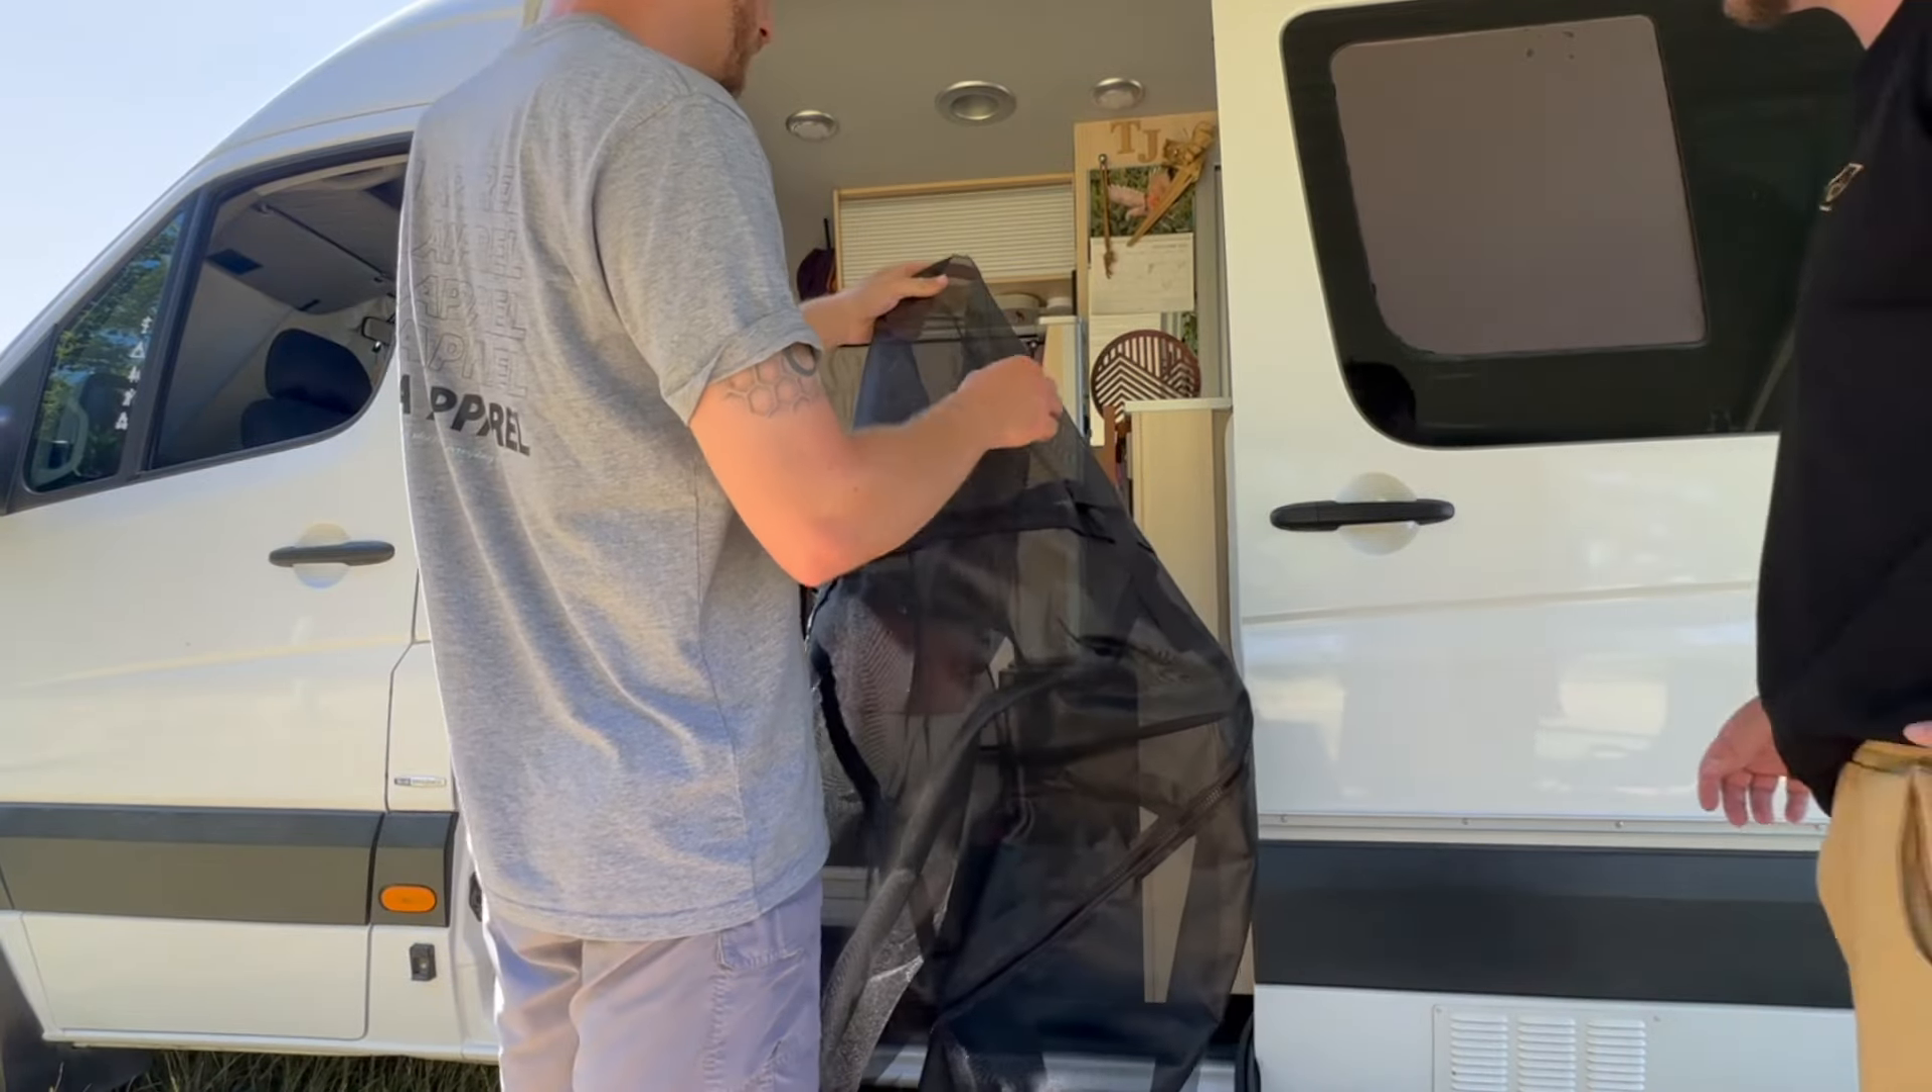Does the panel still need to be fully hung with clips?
Yes.